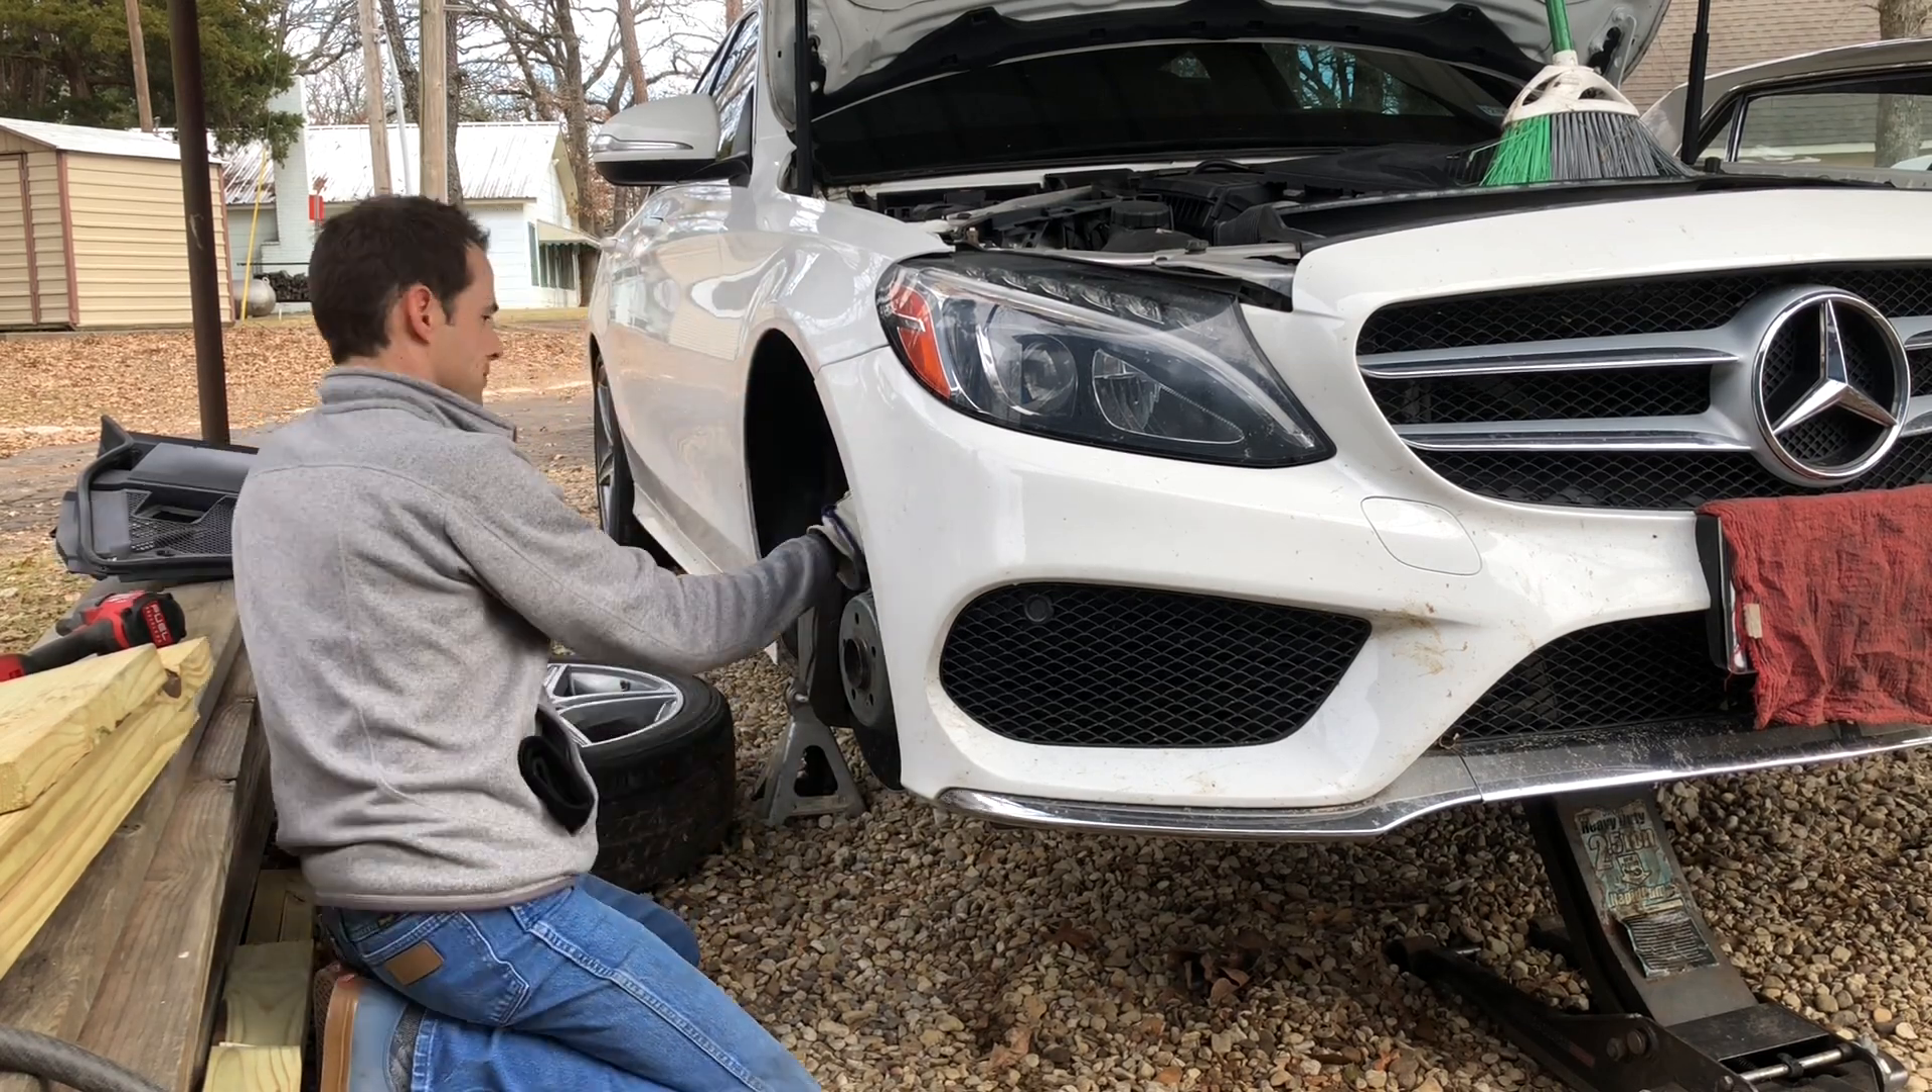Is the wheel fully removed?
Yes.